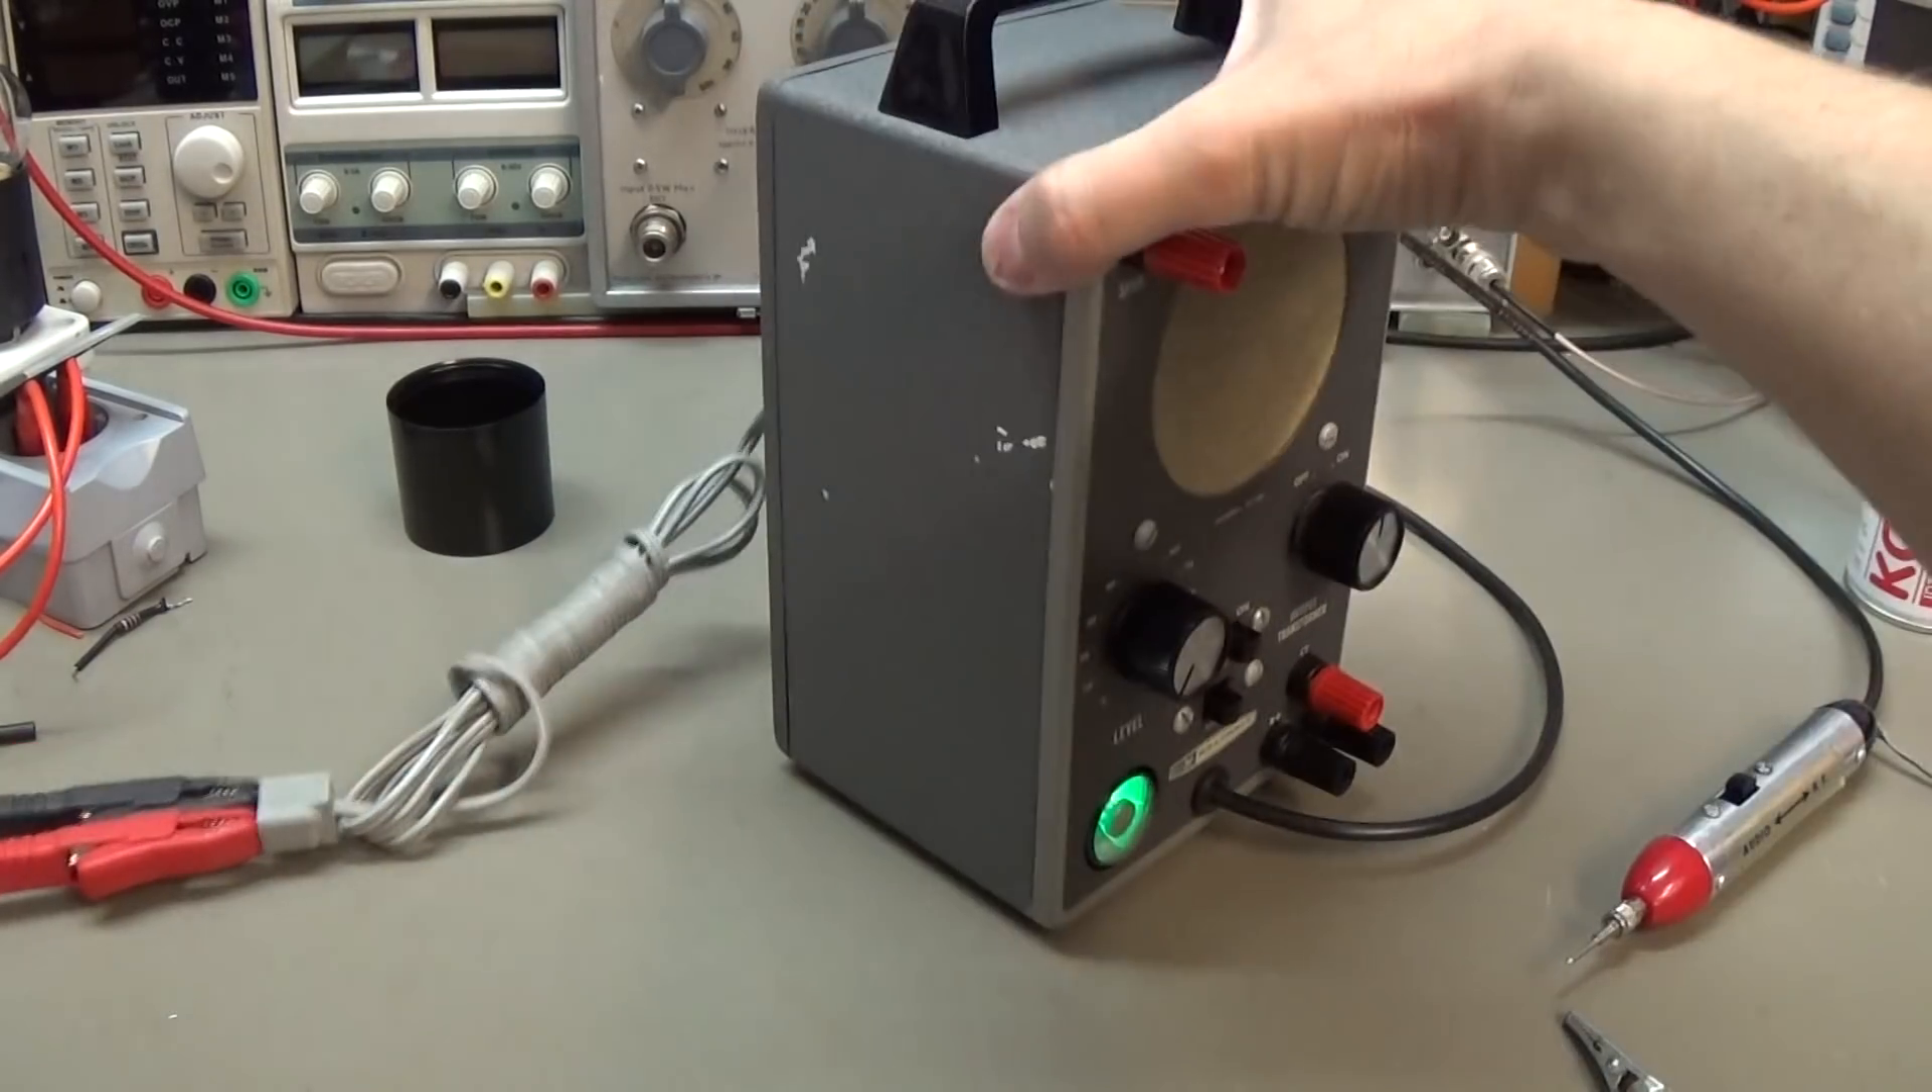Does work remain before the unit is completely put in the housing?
No.